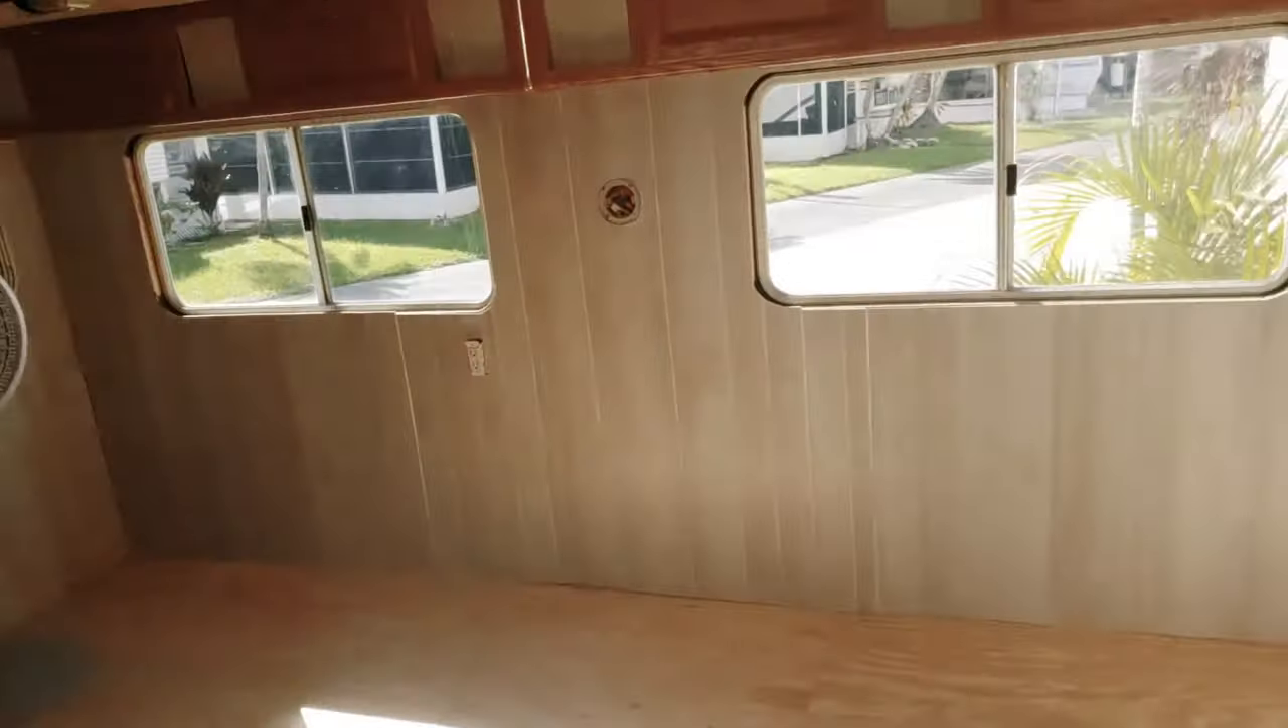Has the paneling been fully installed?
Yes.